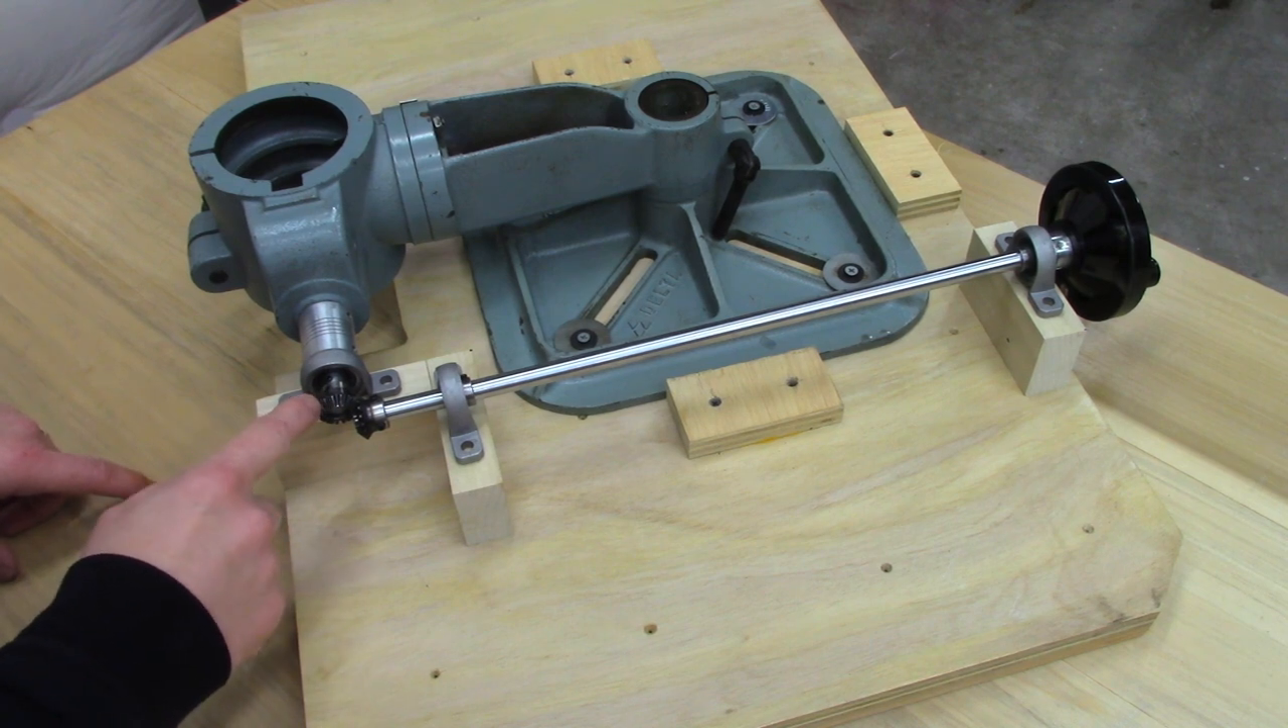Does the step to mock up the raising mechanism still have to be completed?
No.